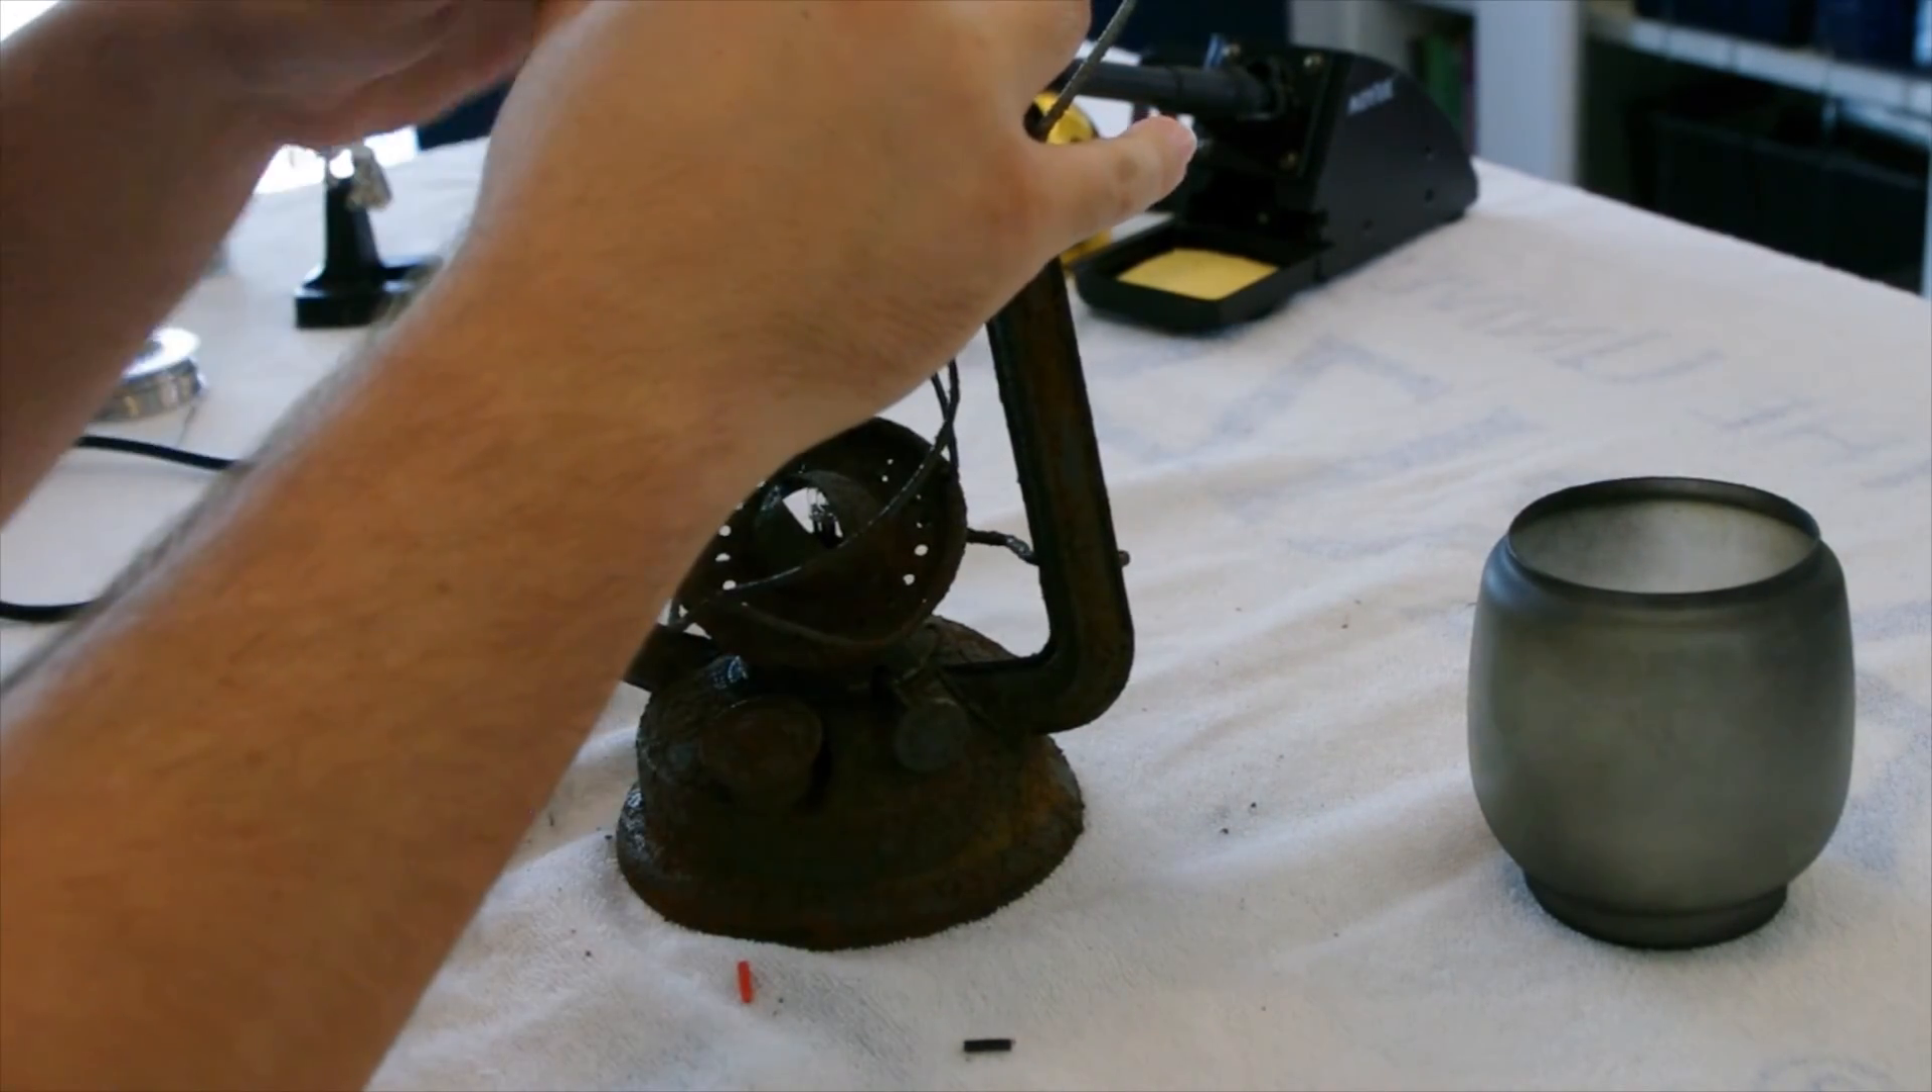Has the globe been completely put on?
No.